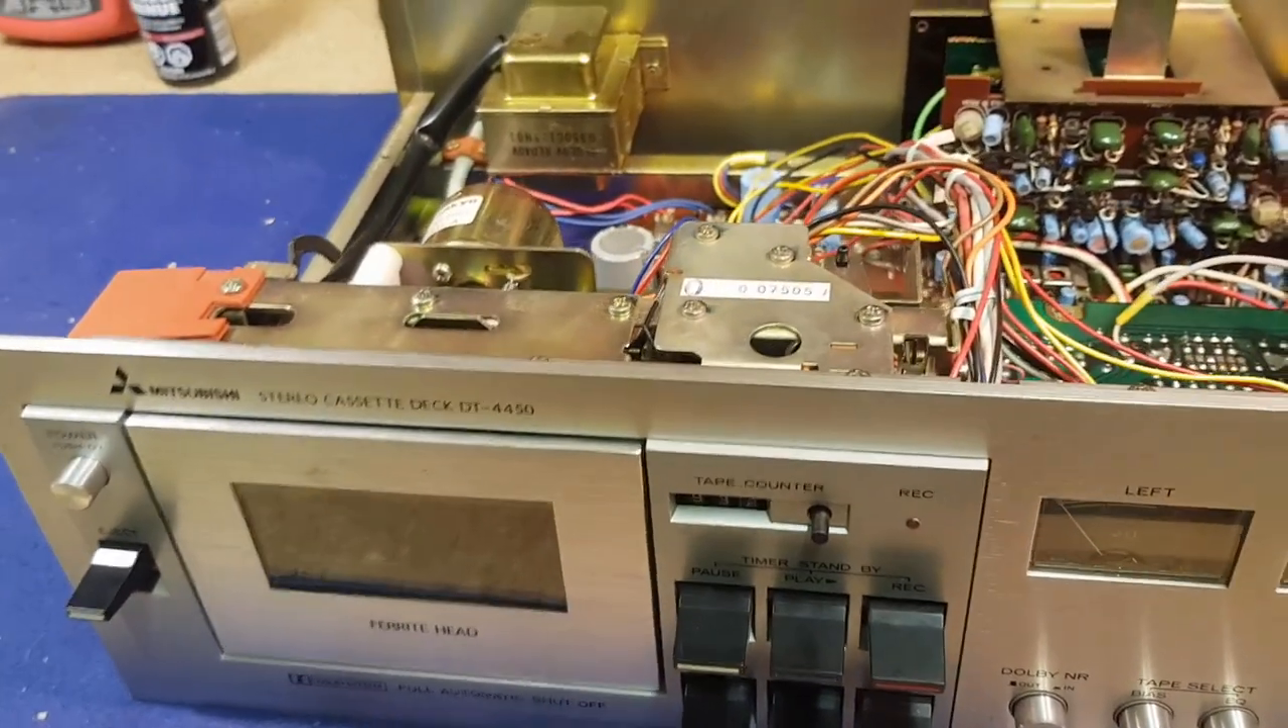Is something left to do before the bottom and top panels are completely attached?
Yes.